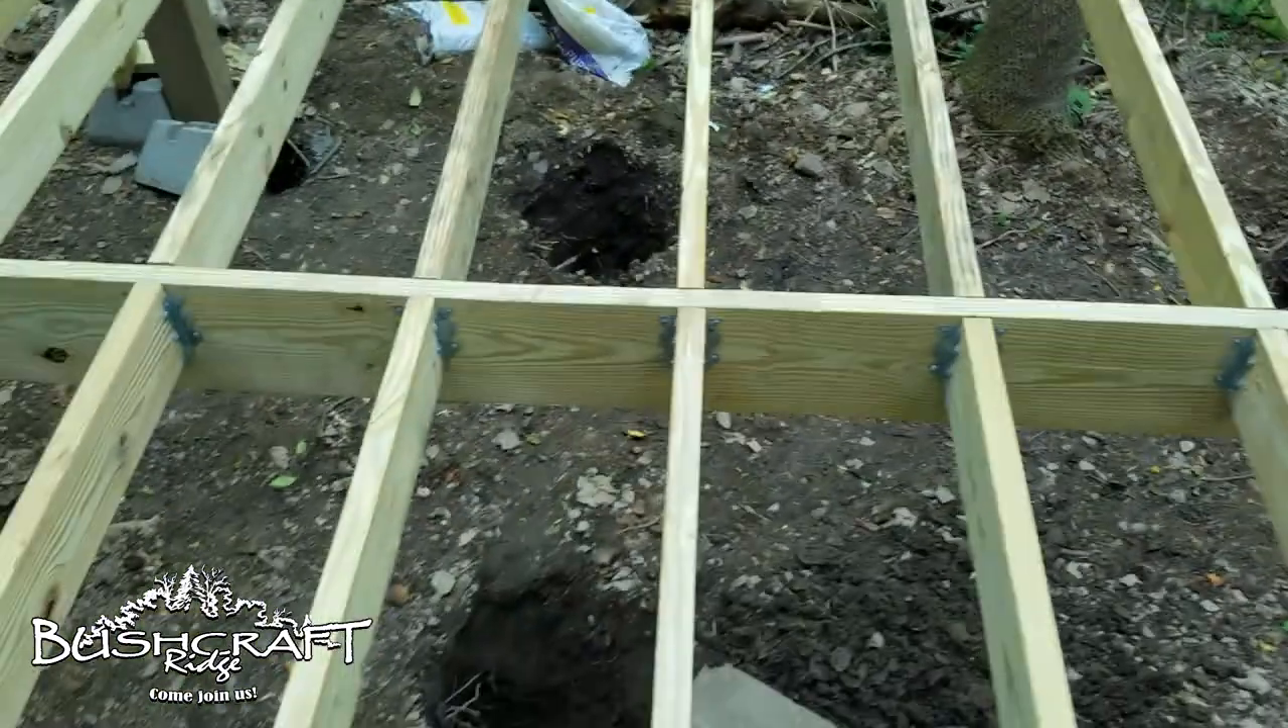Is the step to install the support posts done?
No.